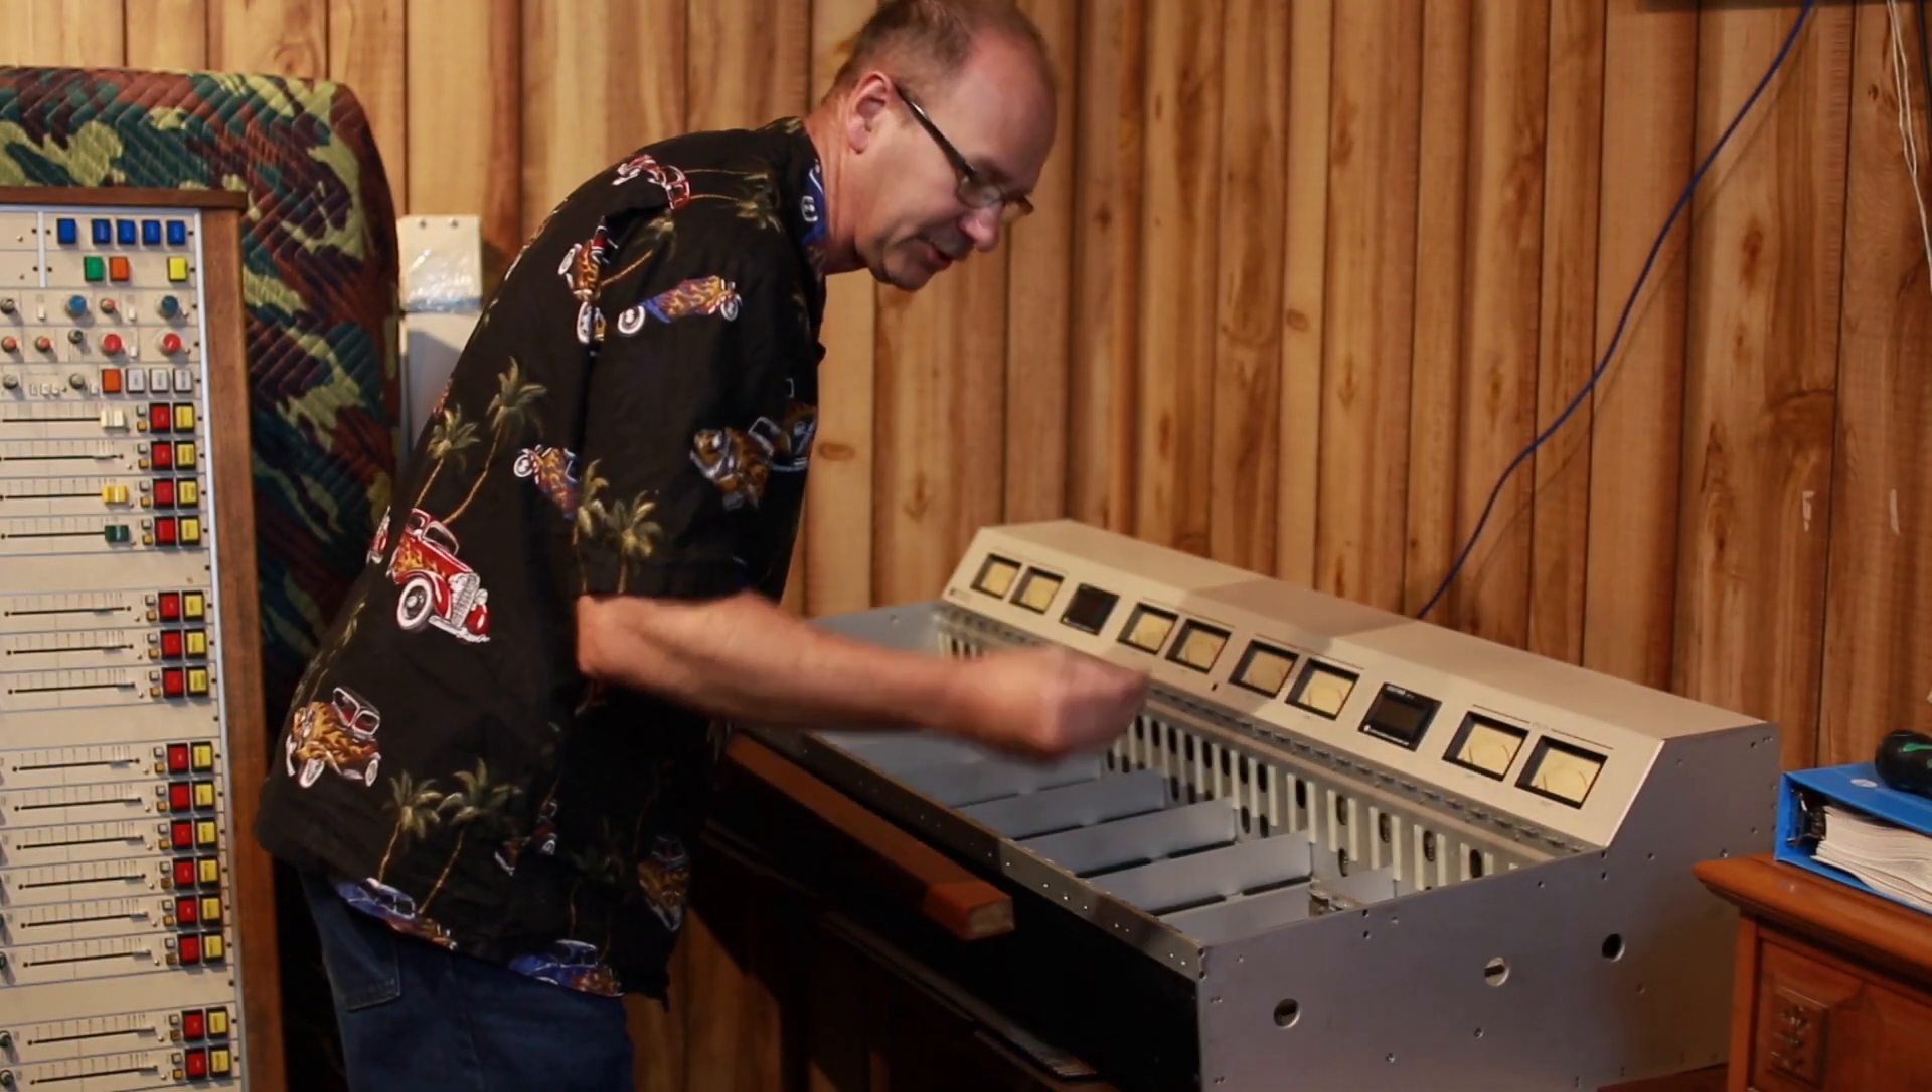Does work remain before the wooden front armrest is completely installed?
Yes.